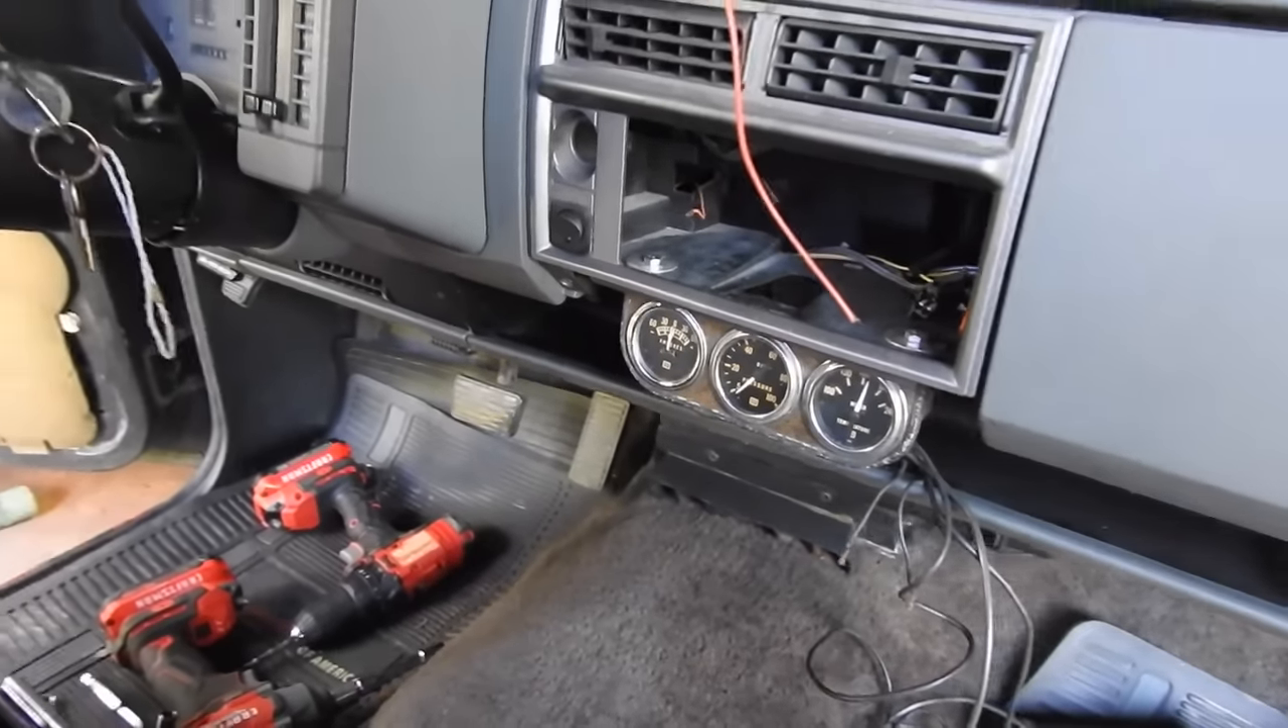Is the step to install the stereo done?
No.